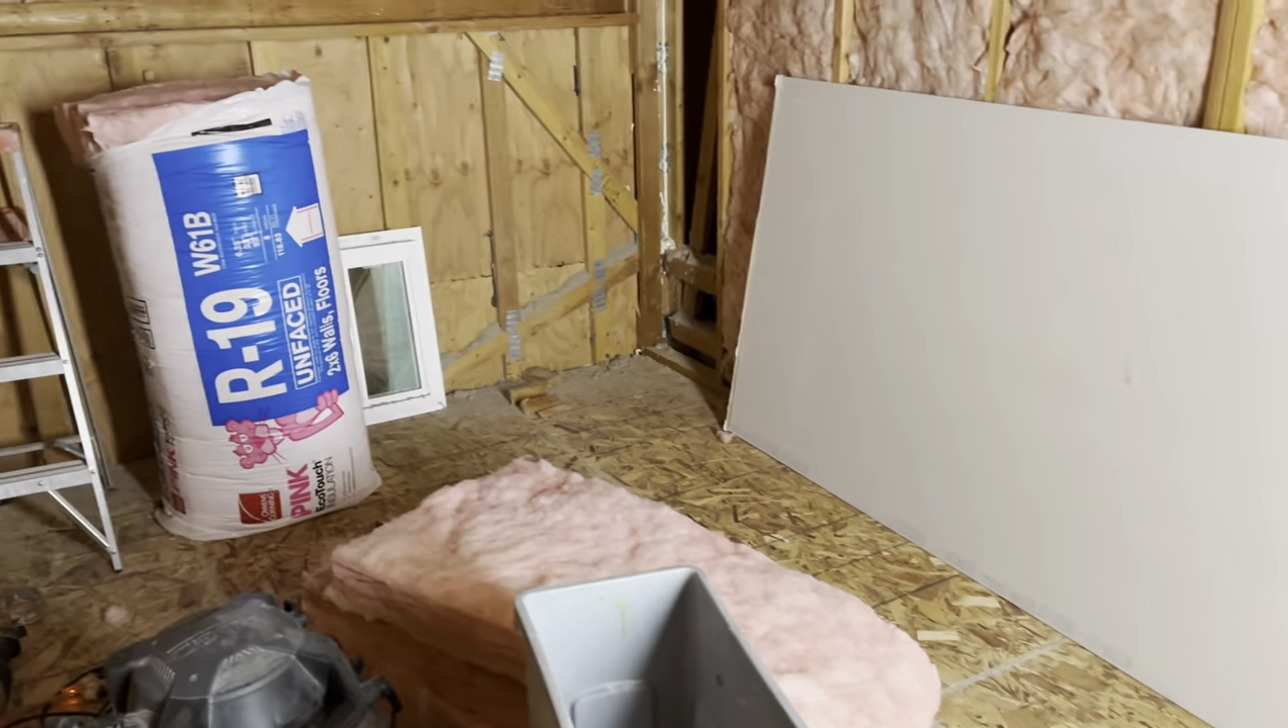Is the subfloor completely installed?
Yes.